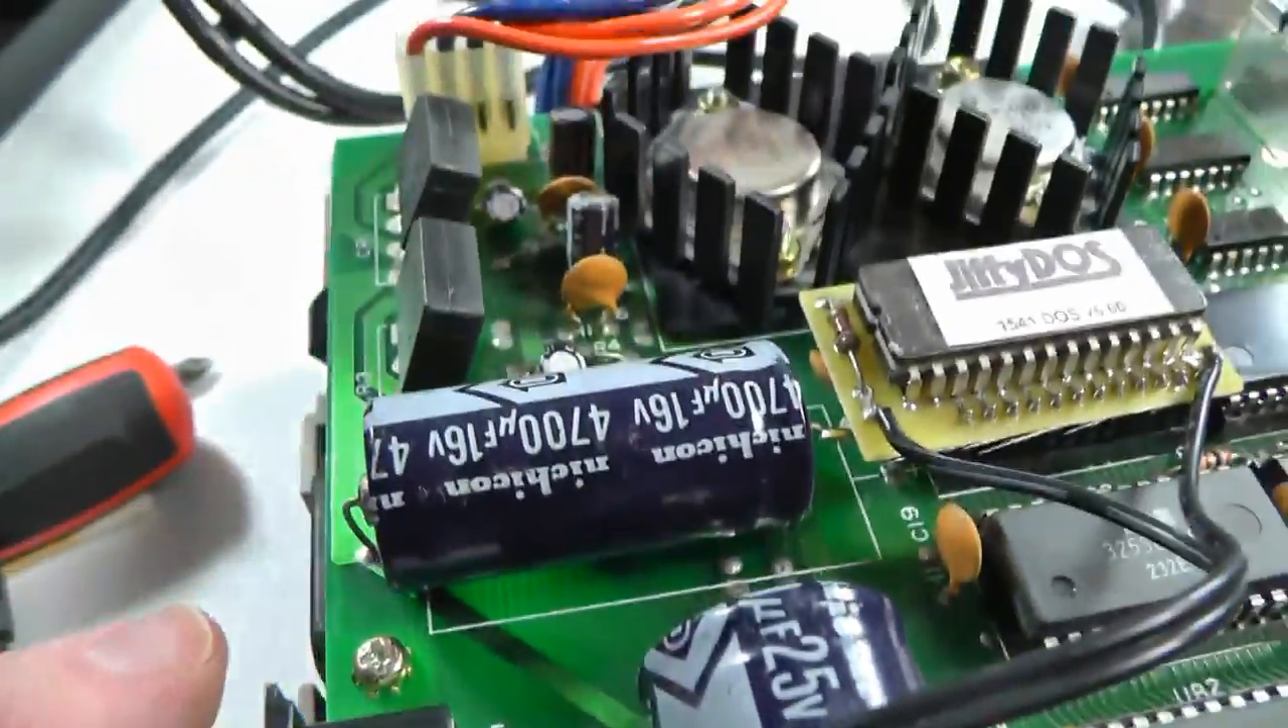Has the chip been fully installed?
Yes.